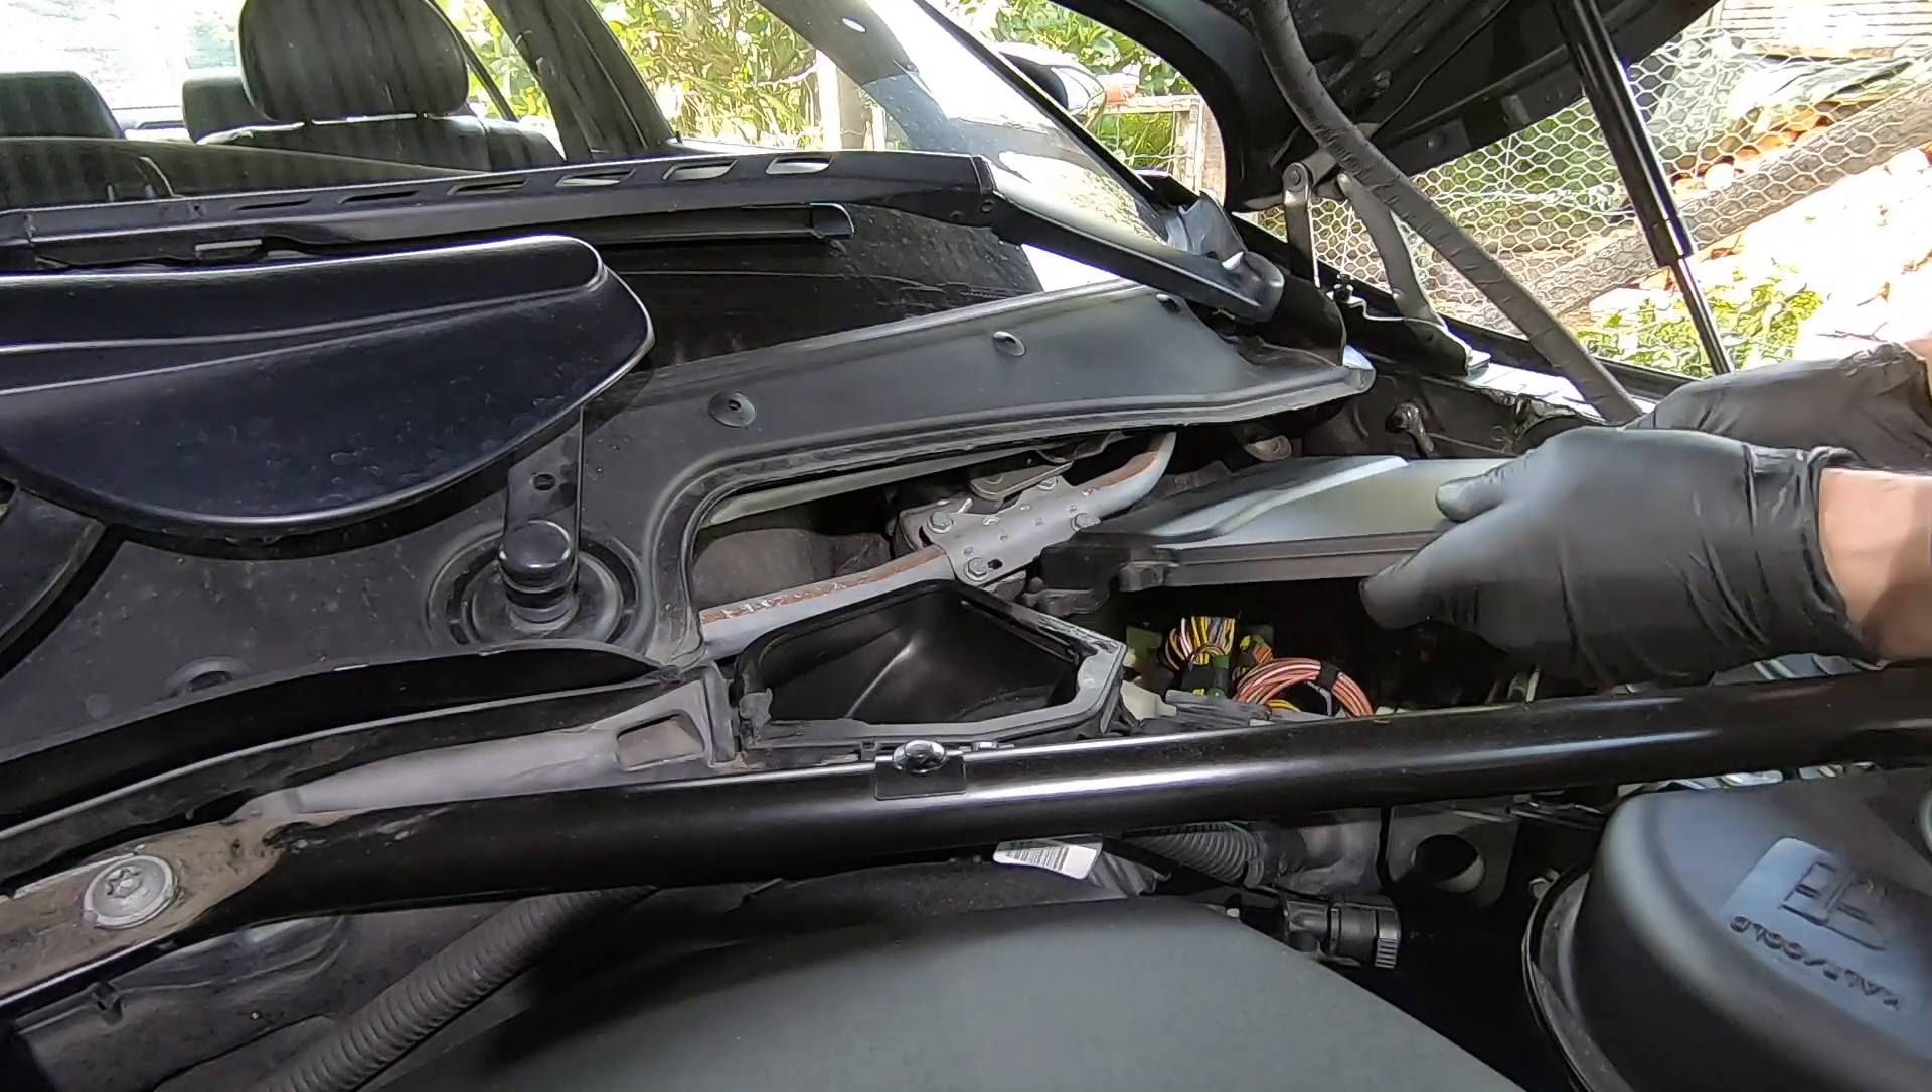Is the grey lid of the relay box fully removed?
No.